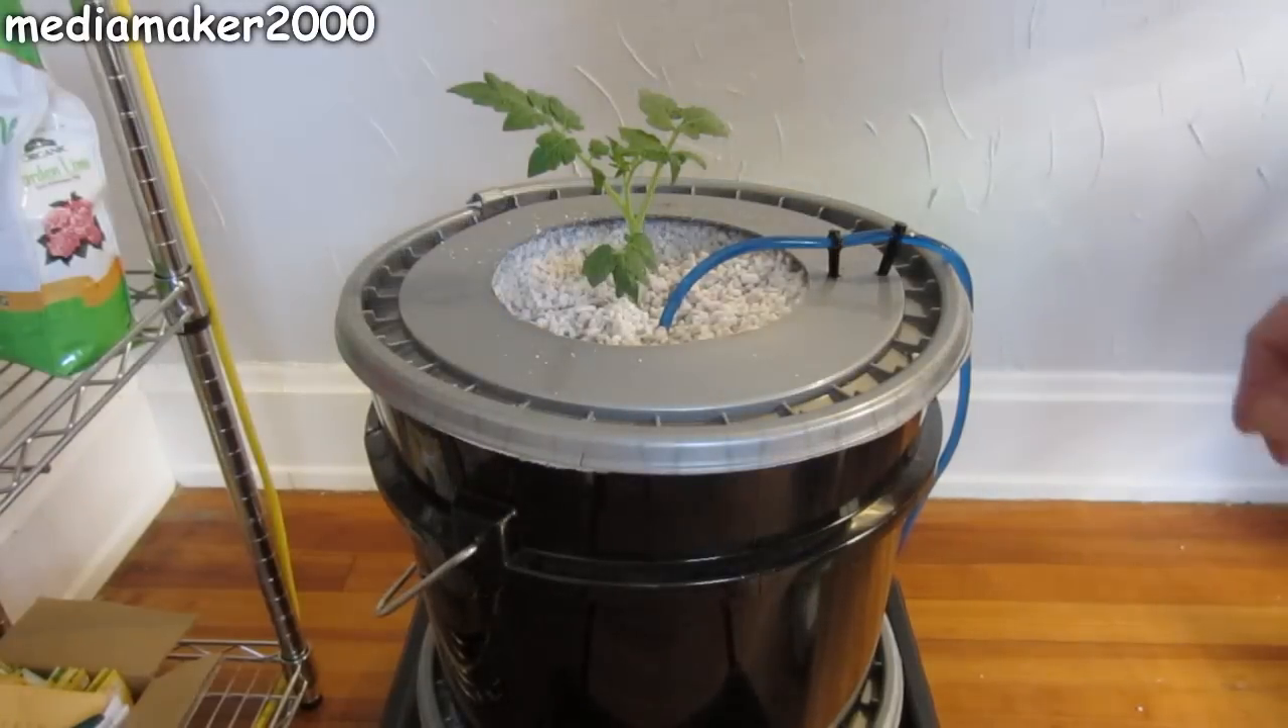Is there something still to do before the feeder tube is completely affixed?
No.